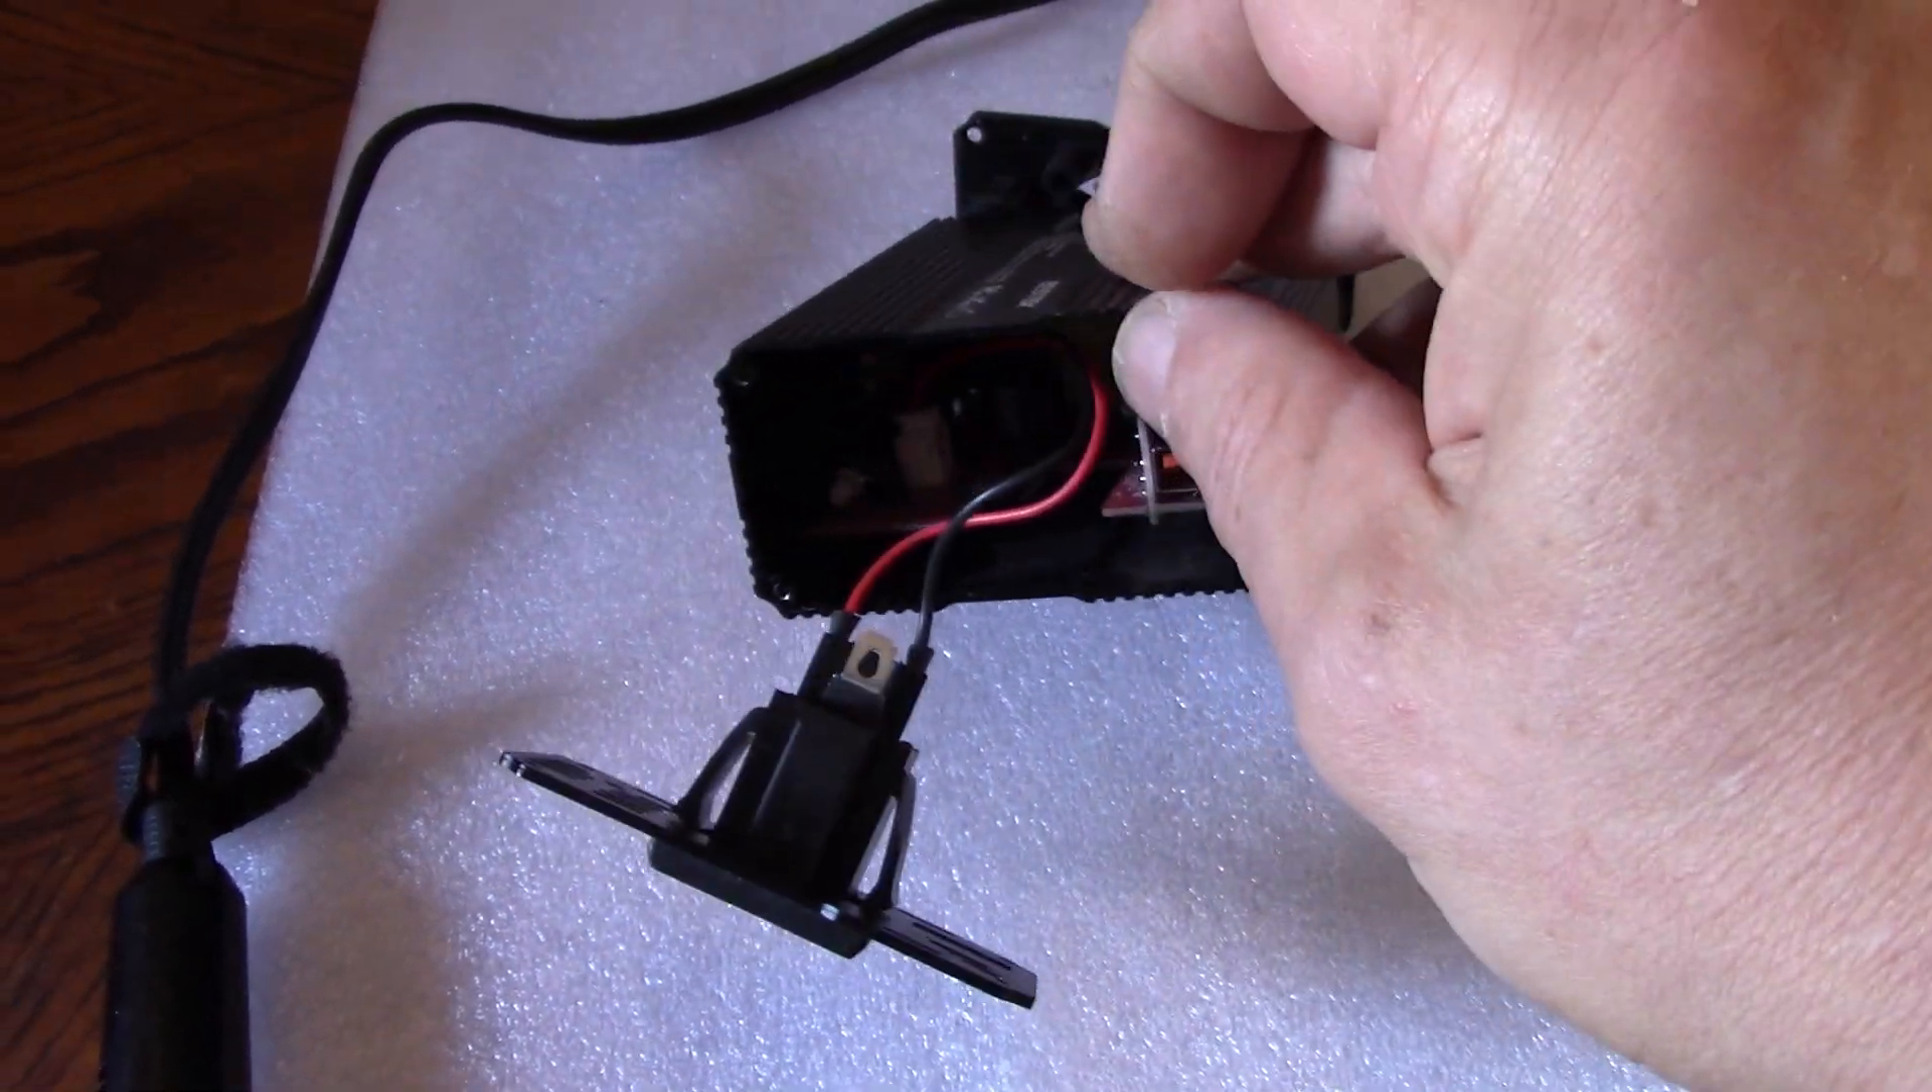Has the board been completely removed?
No.